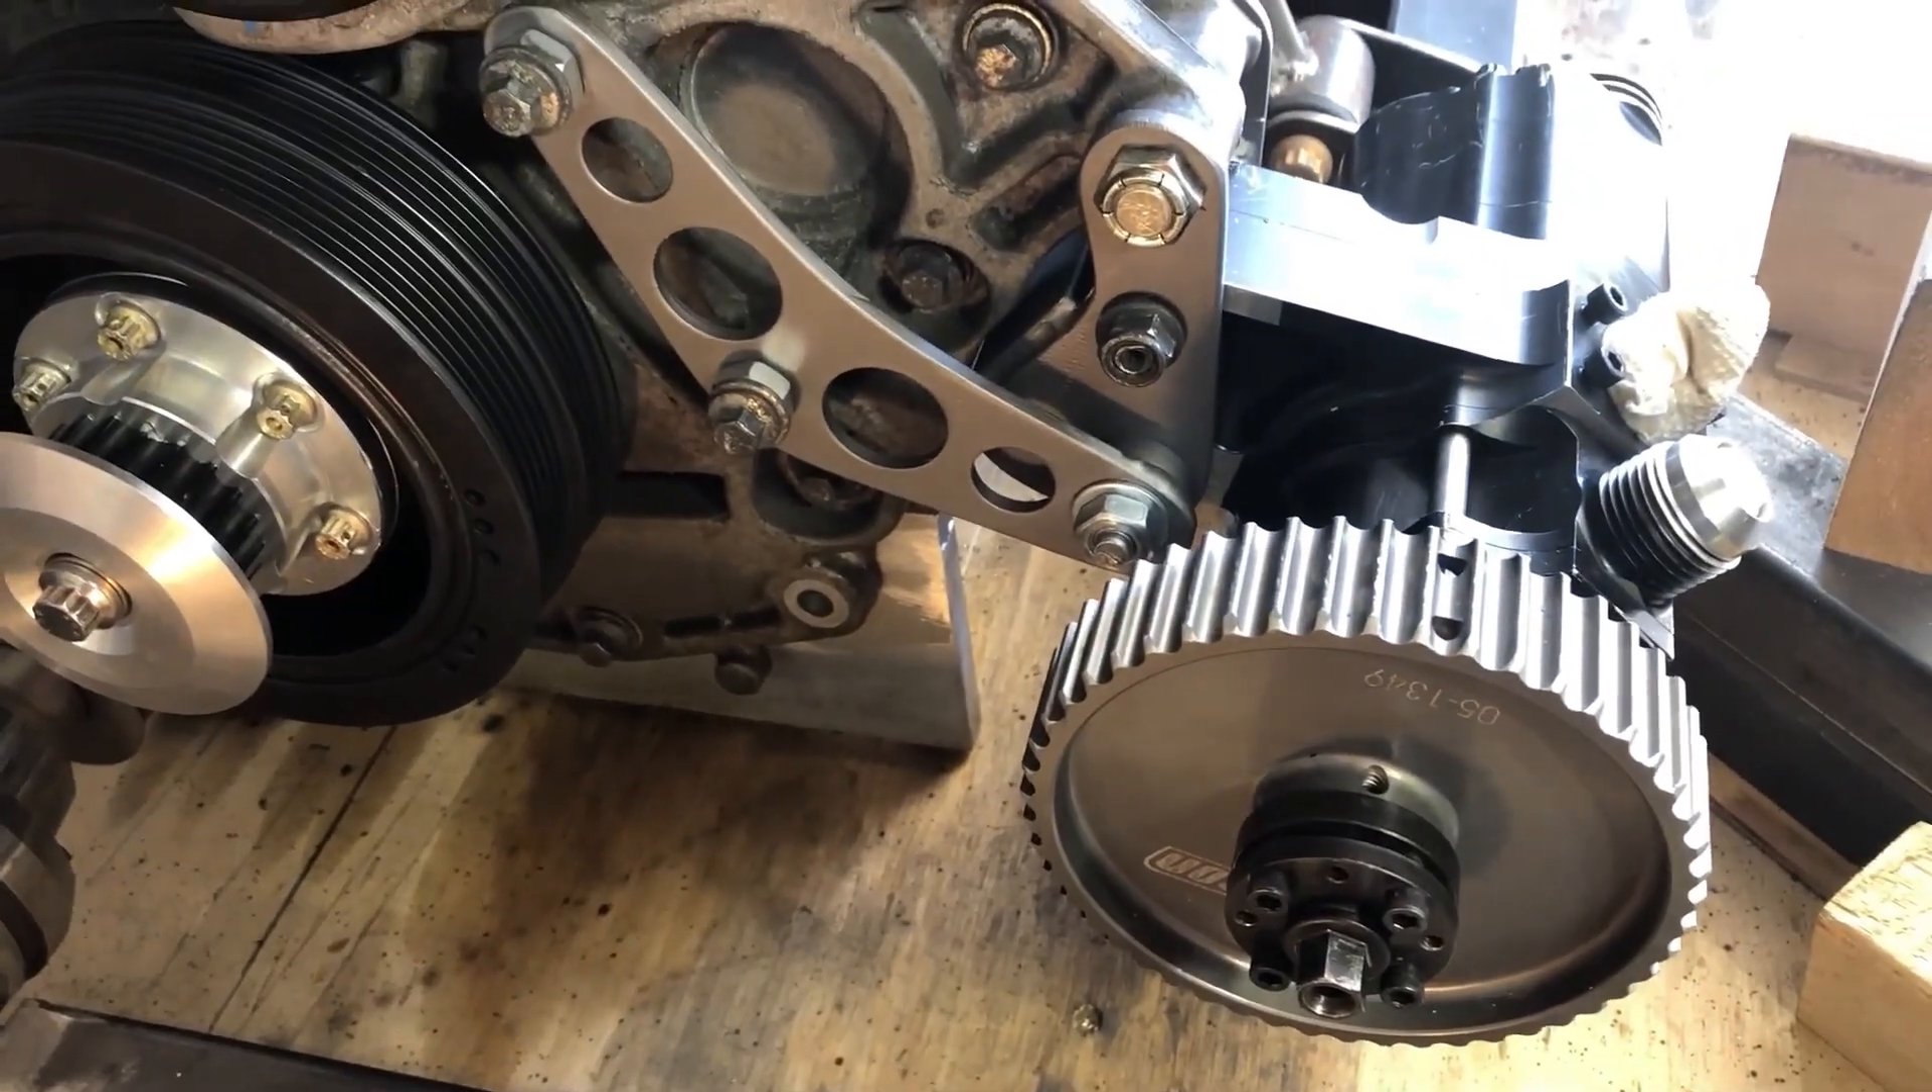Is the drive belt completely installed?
No.